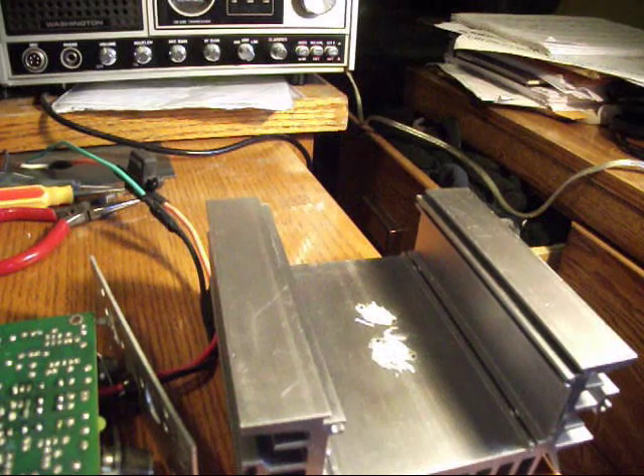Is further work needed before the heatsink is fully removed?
No.